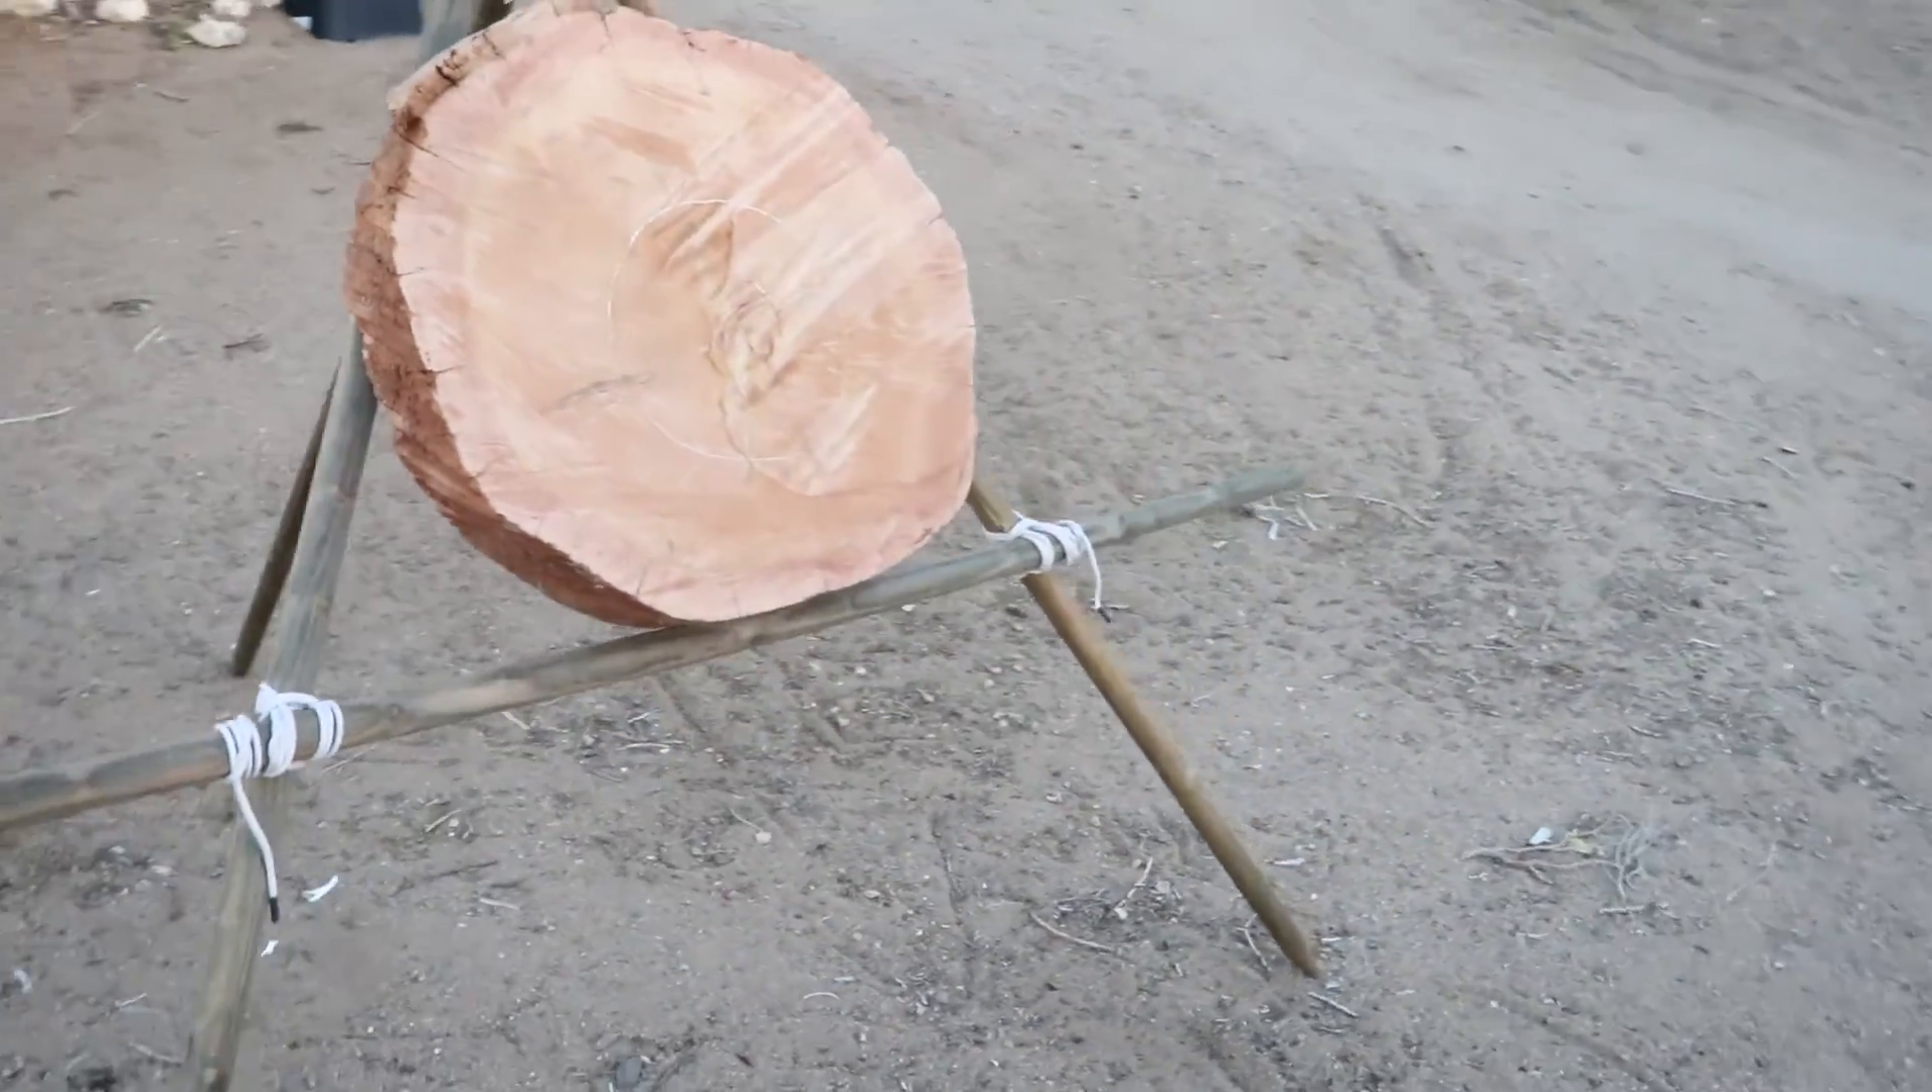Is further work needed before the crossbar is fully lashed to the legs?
No.